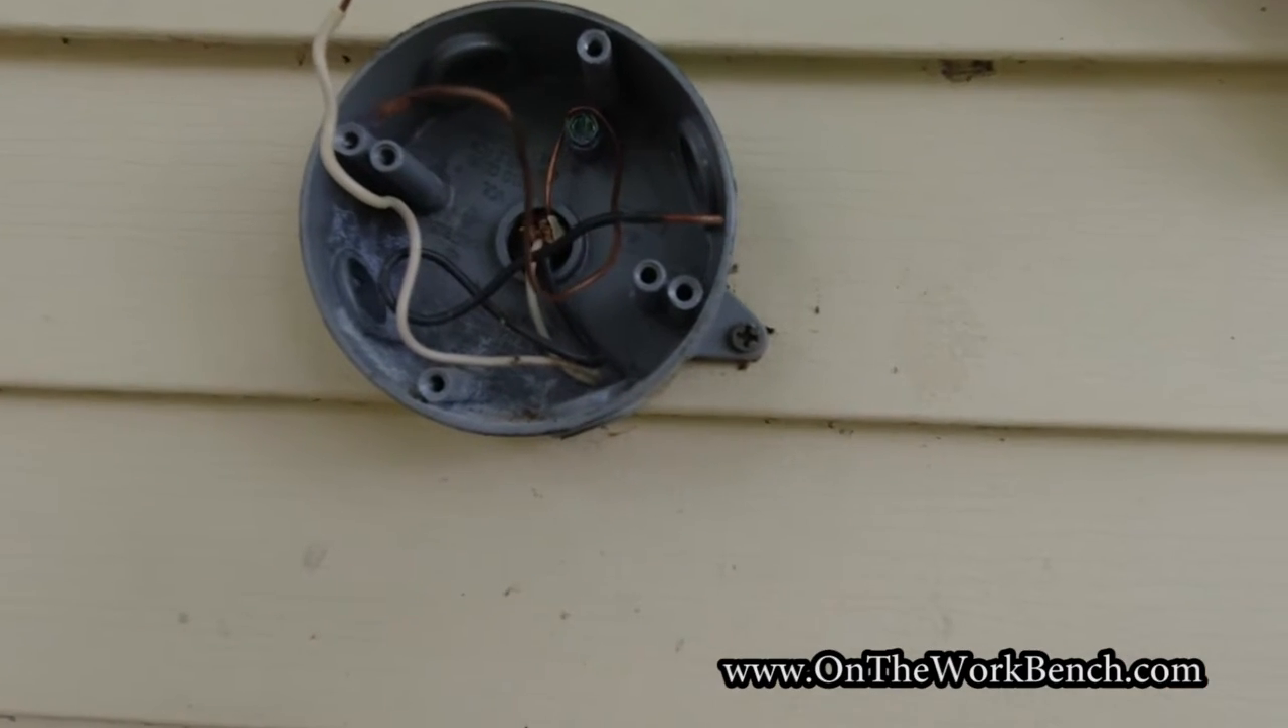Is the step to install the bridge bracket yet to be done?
Yes.